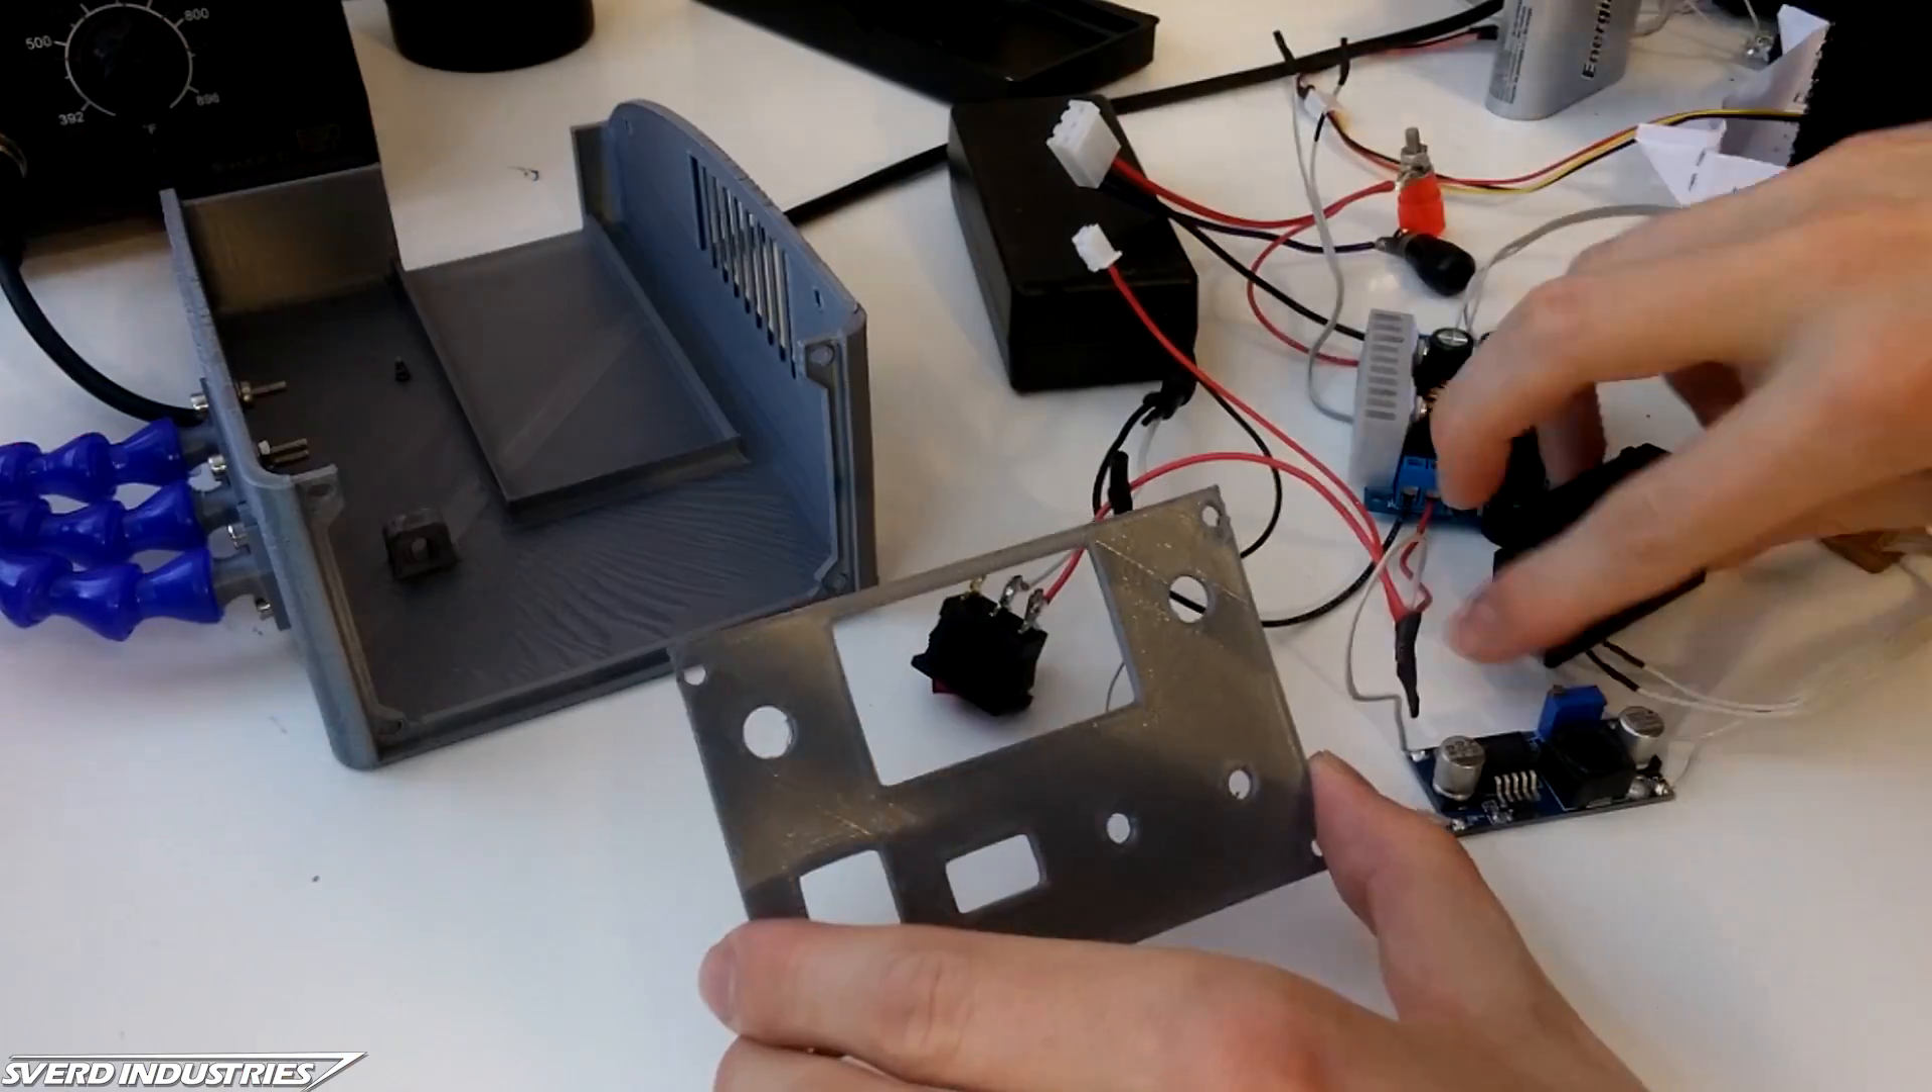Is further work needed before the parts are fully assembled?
Yes.